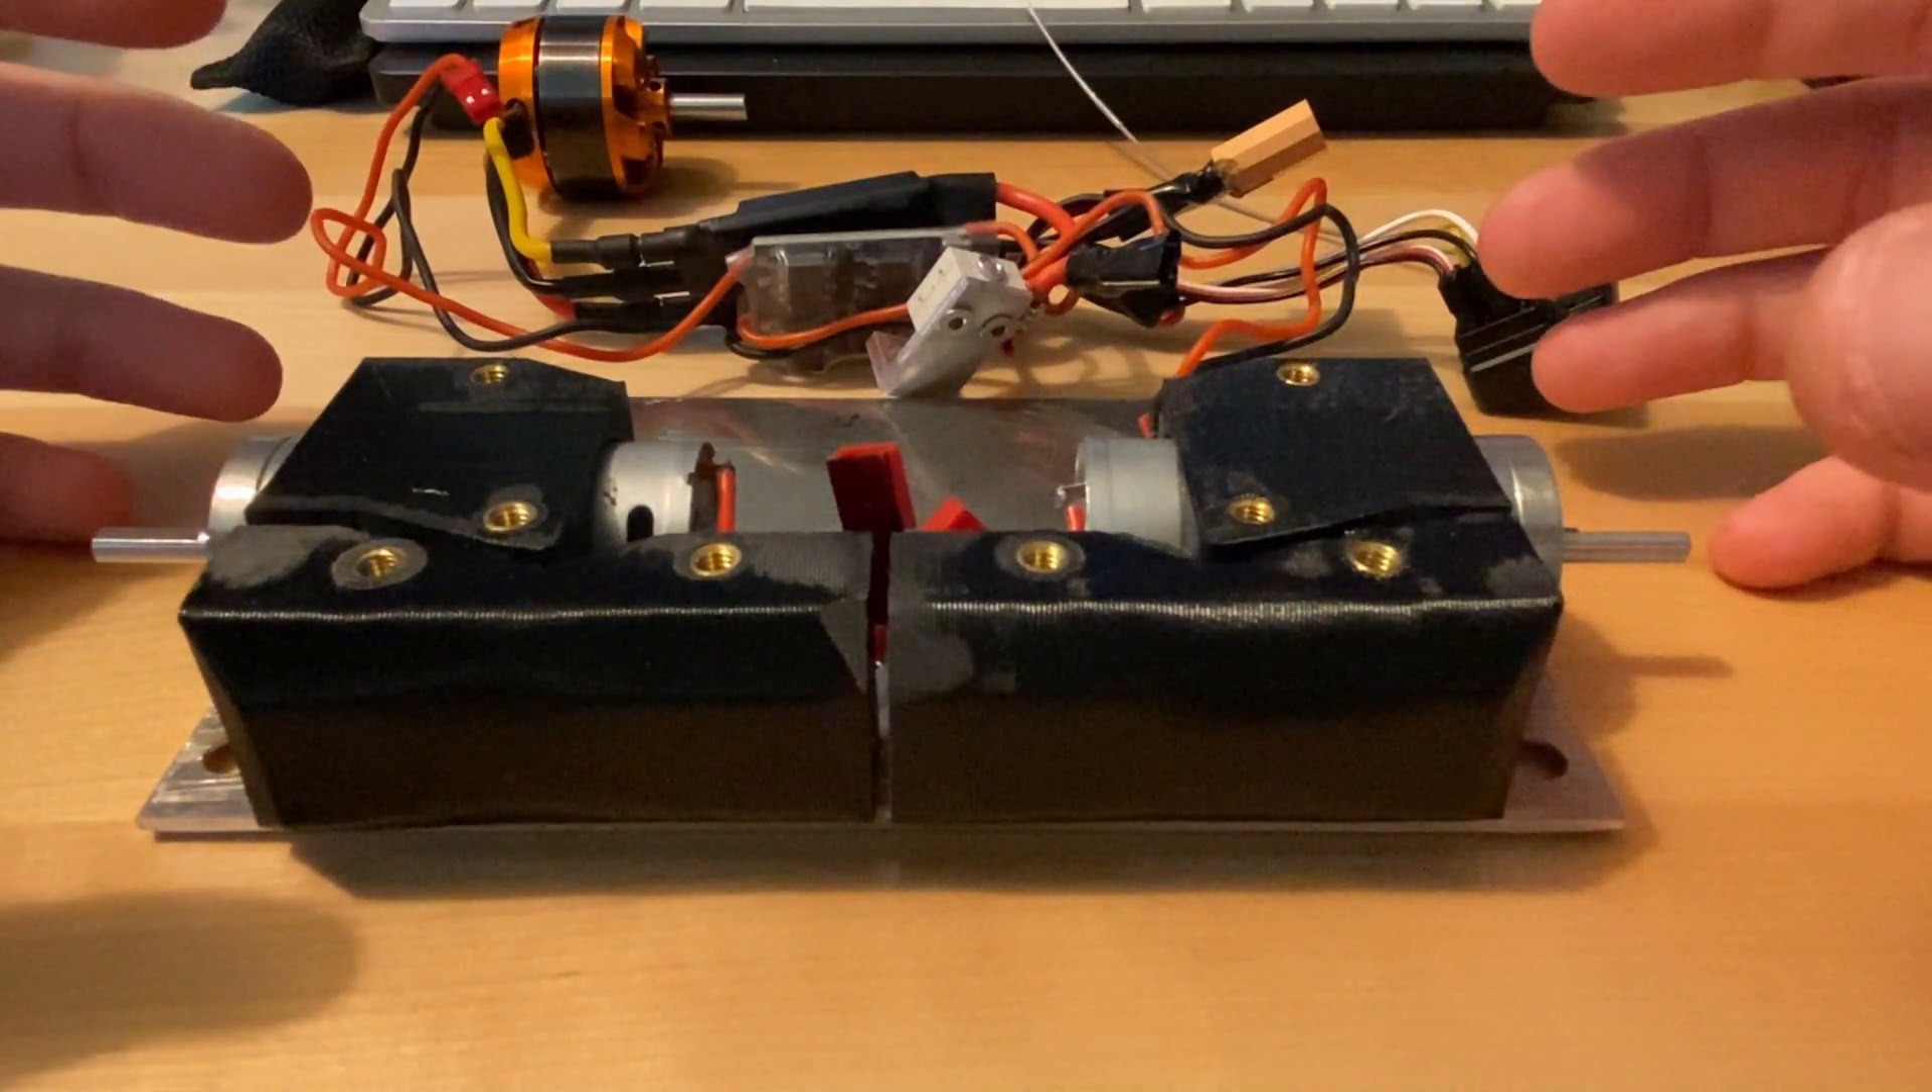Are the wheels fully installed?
No.